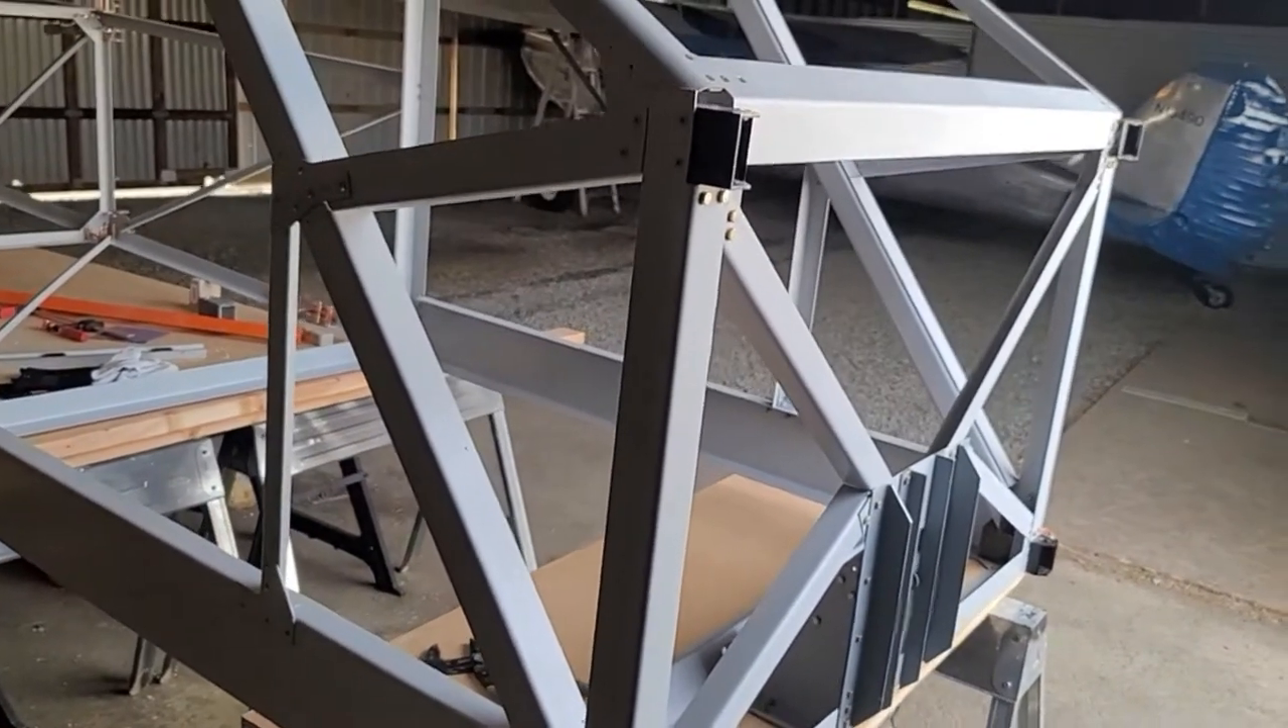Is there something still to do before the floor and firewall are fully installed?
Yes.